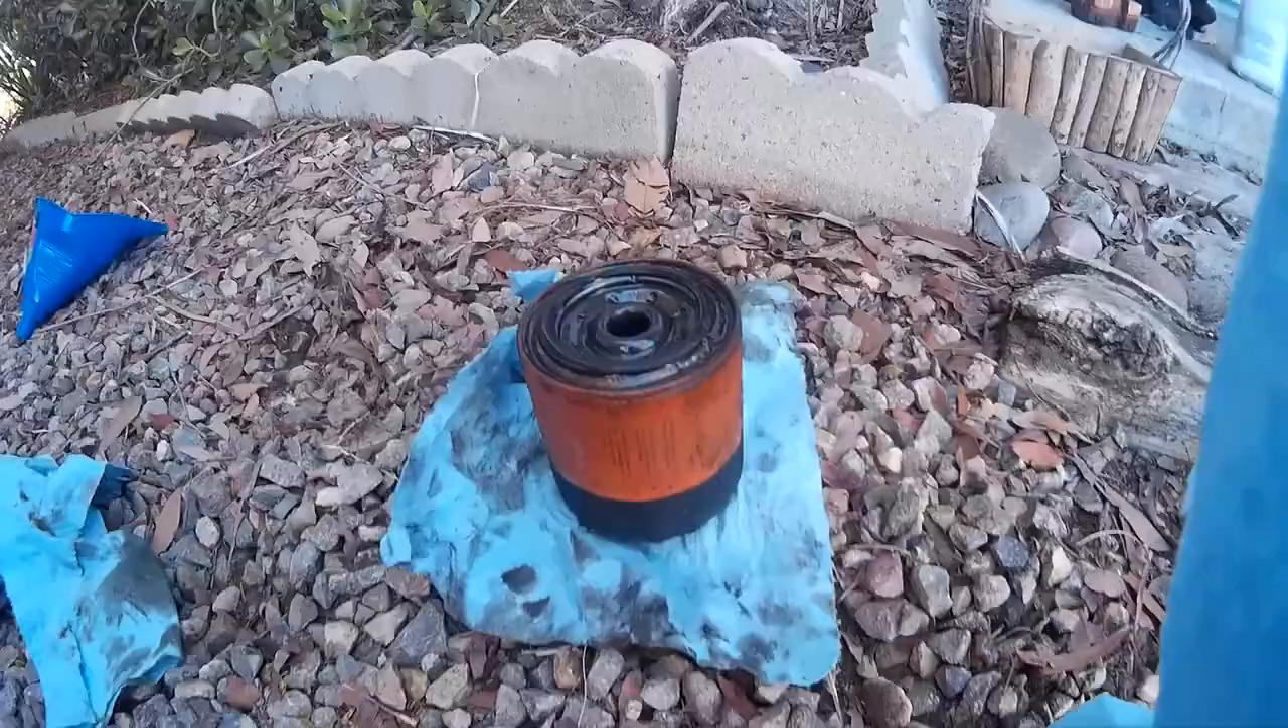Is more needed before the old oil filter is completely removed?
No.